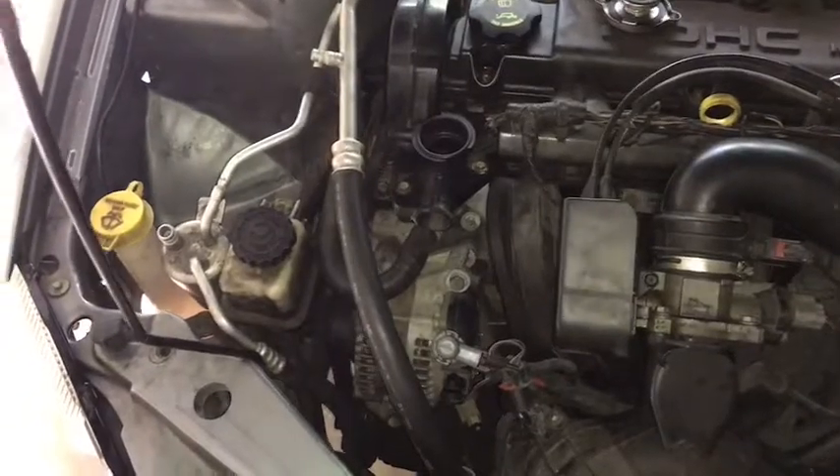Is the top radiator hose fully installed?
No.